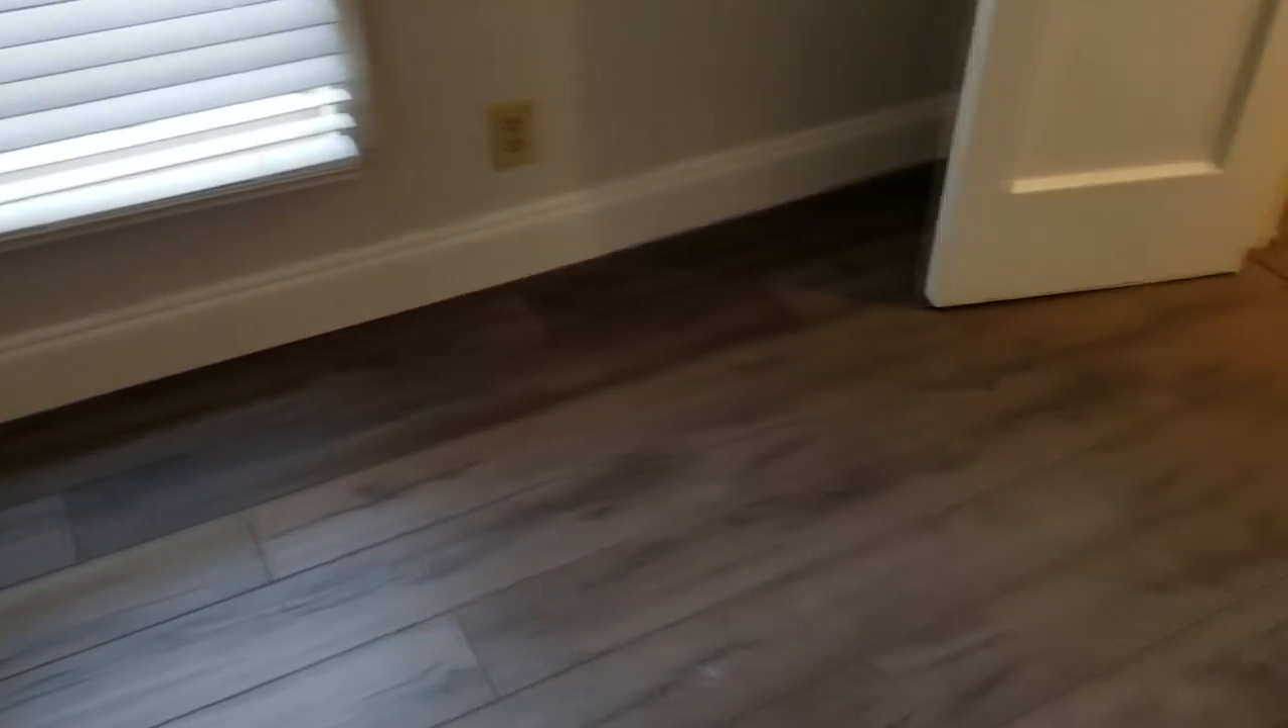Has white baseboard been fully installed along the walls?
Yes.